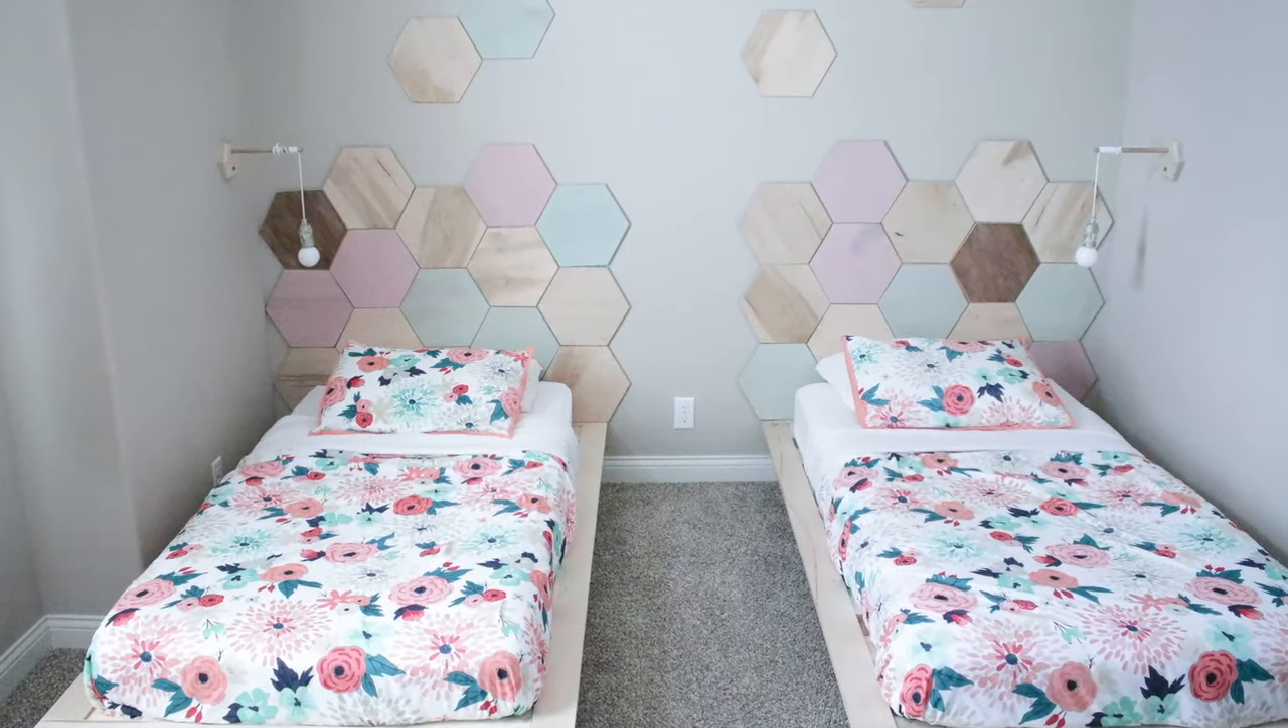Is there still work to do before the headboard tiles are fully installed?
No.